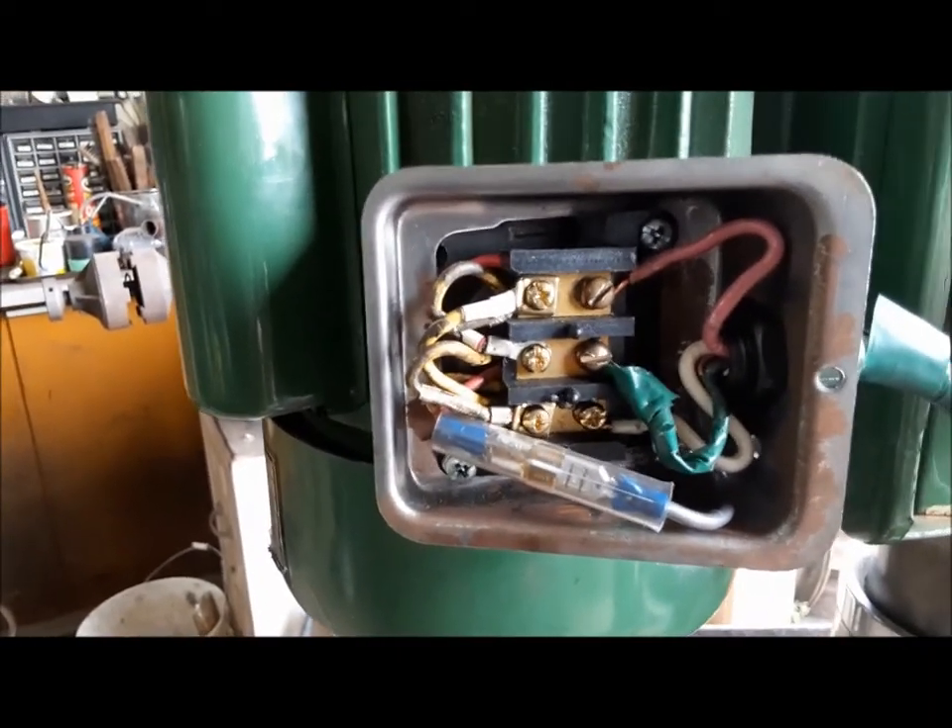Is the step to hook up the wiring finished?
Yes.